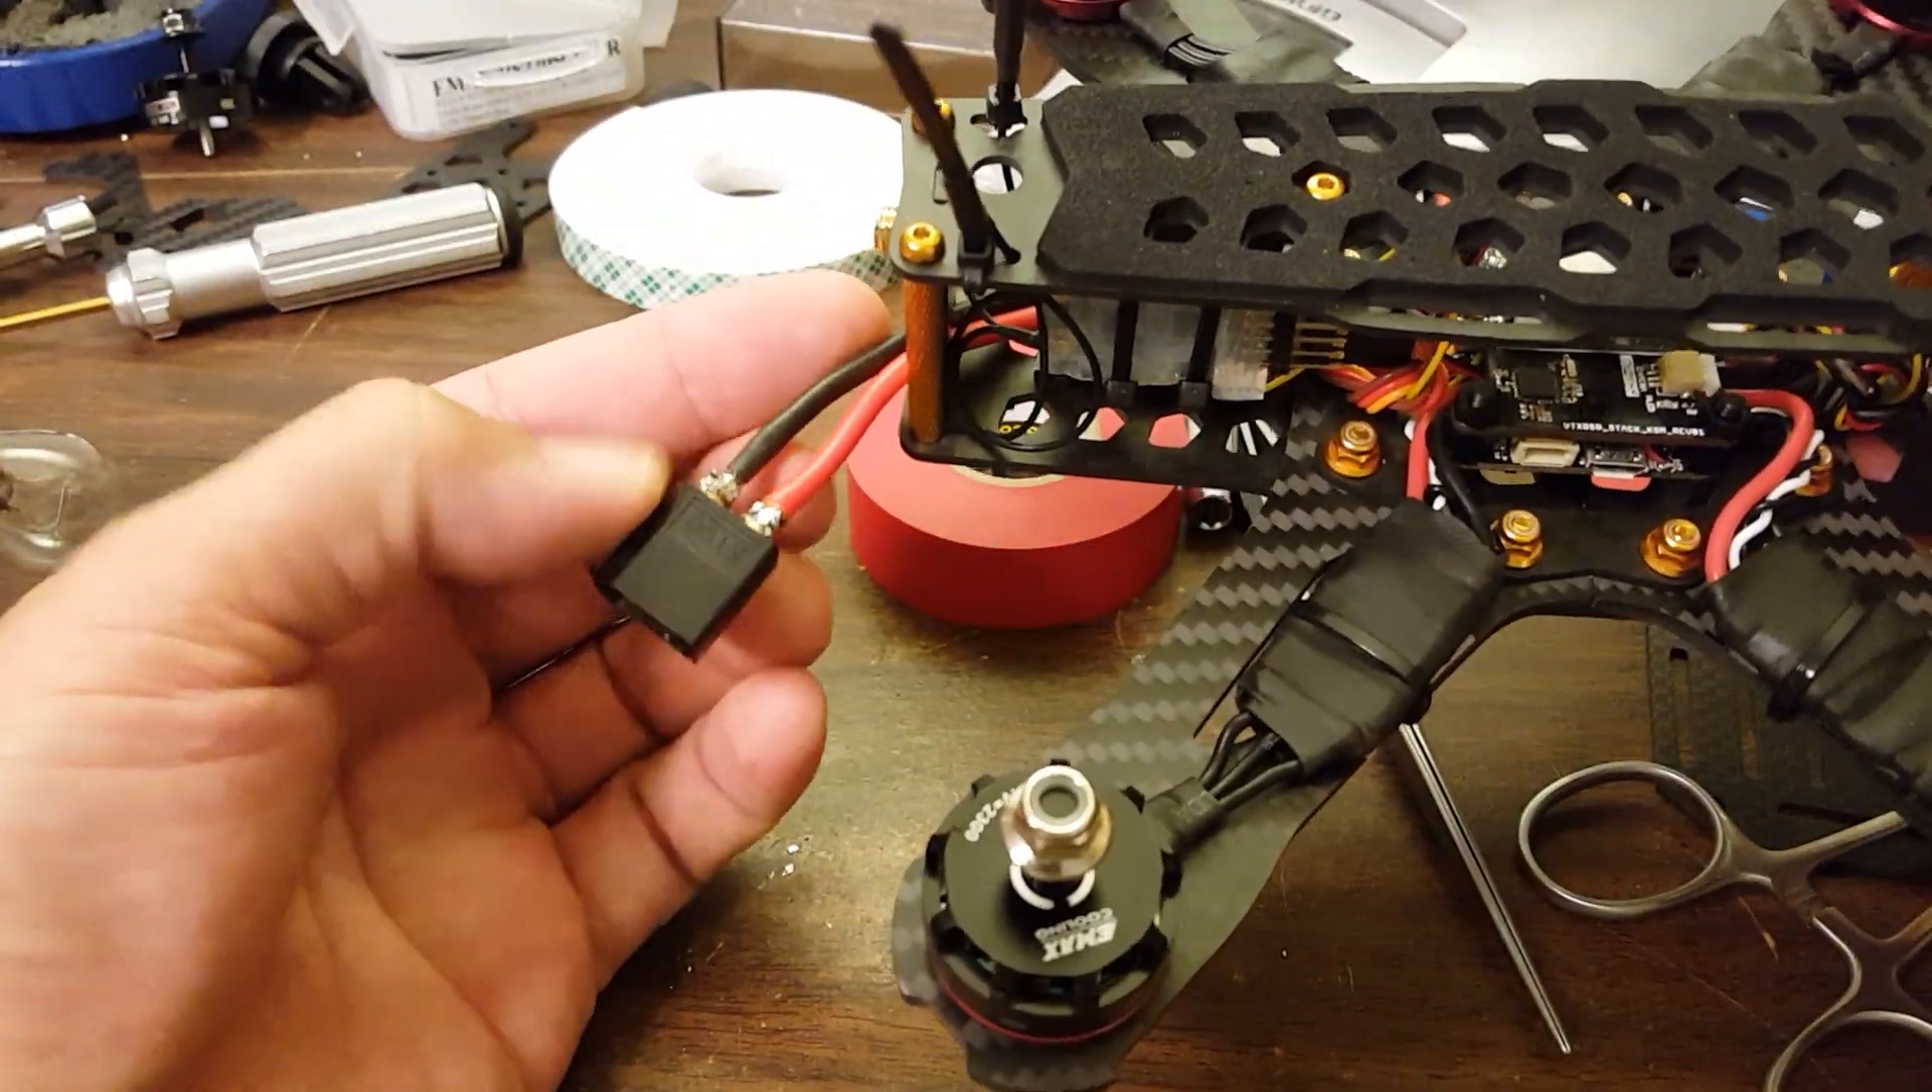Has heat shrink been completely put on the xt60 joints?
No.